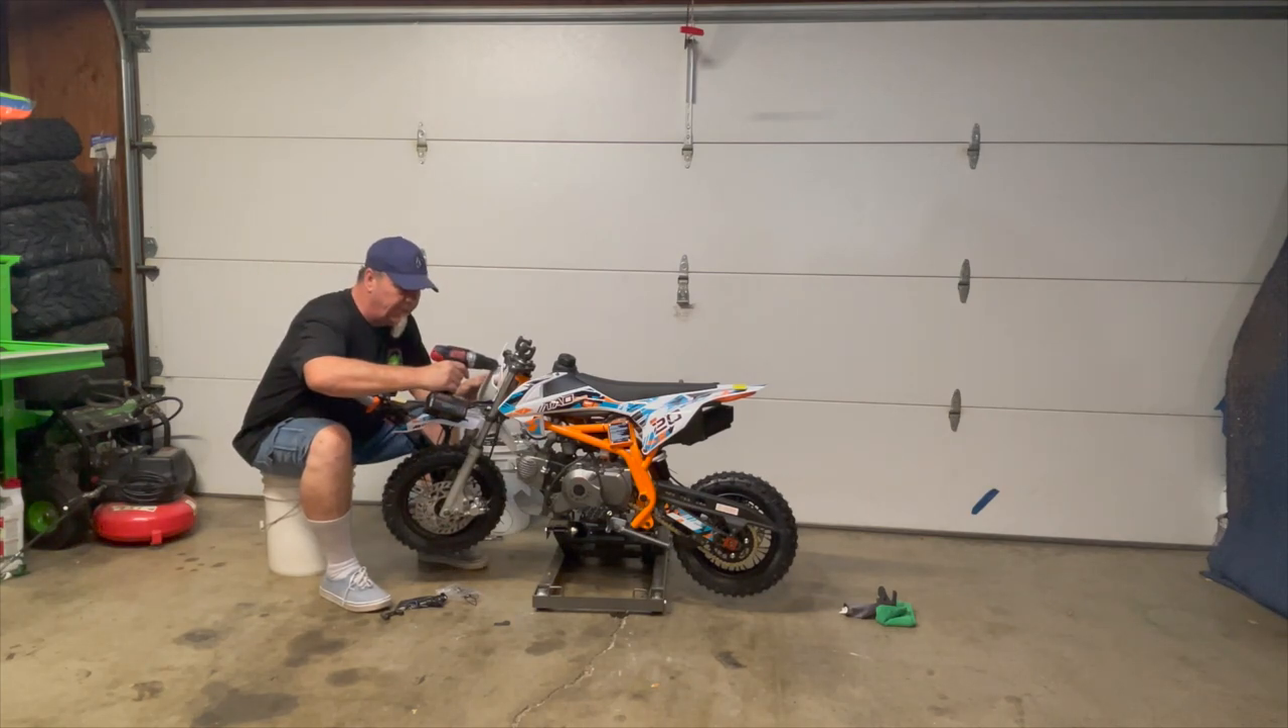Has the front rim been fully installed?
Yes.